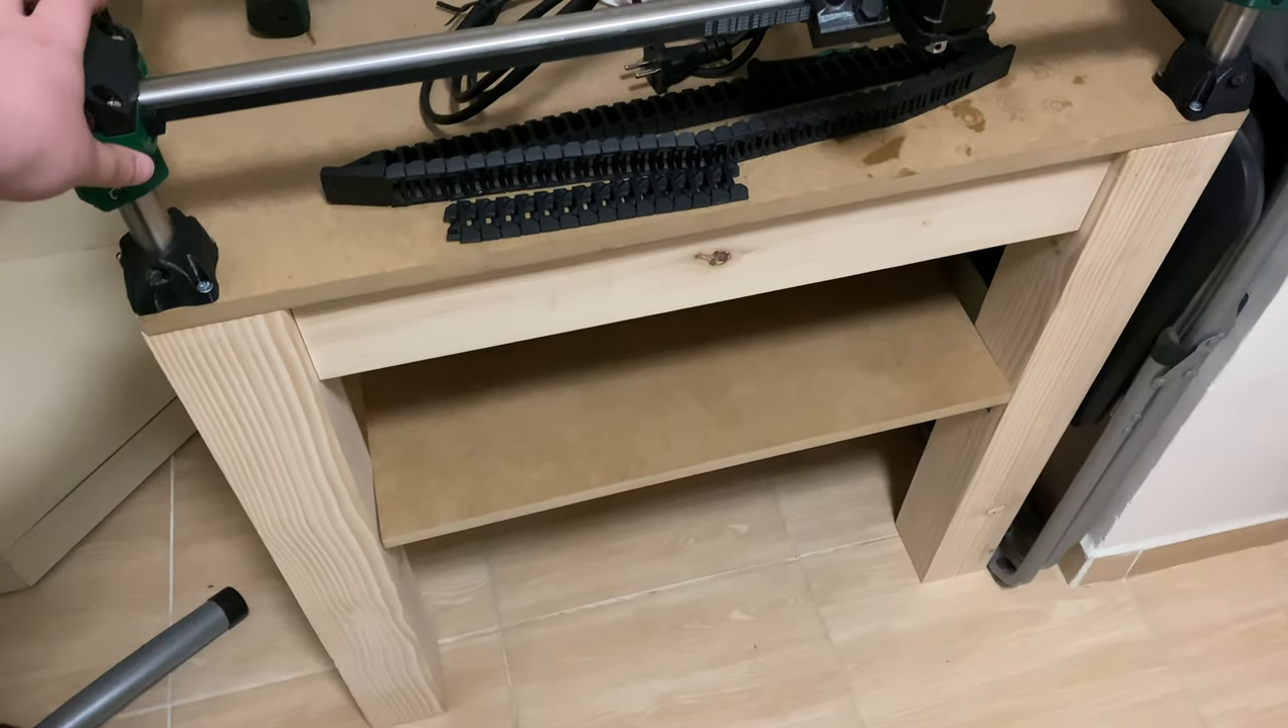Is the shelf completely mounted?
Yes.